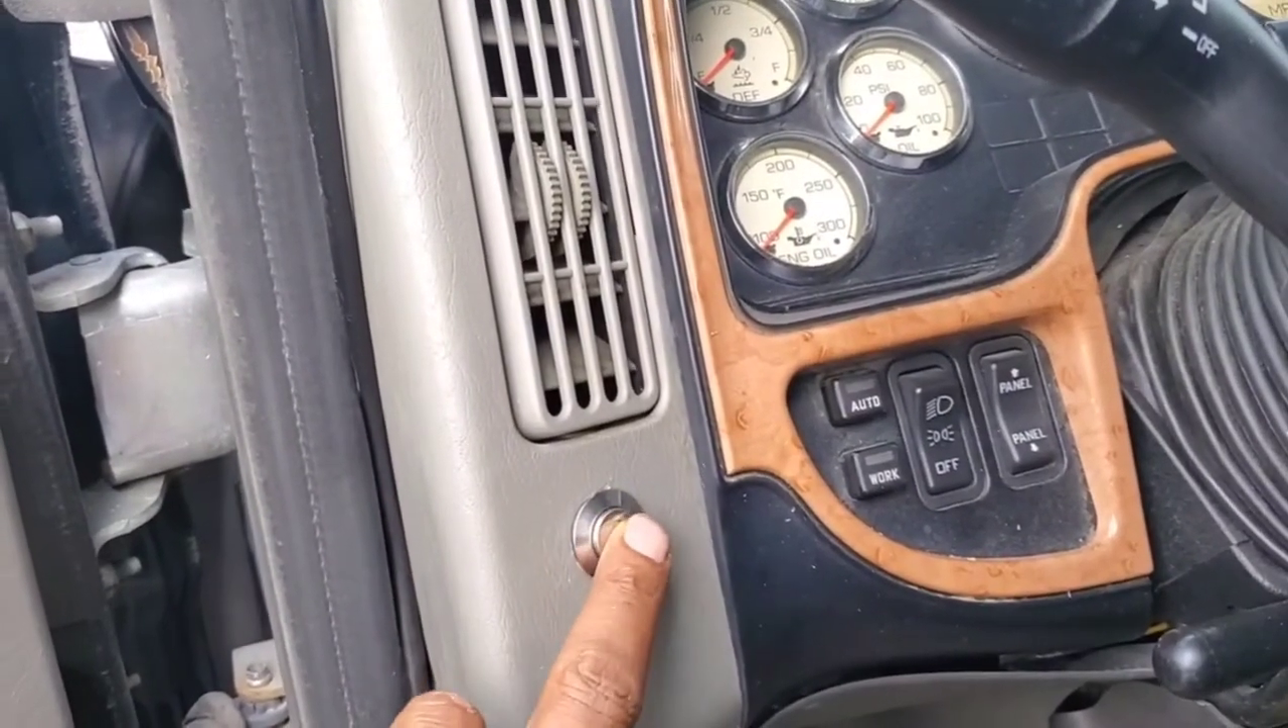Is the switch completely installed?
Yes.